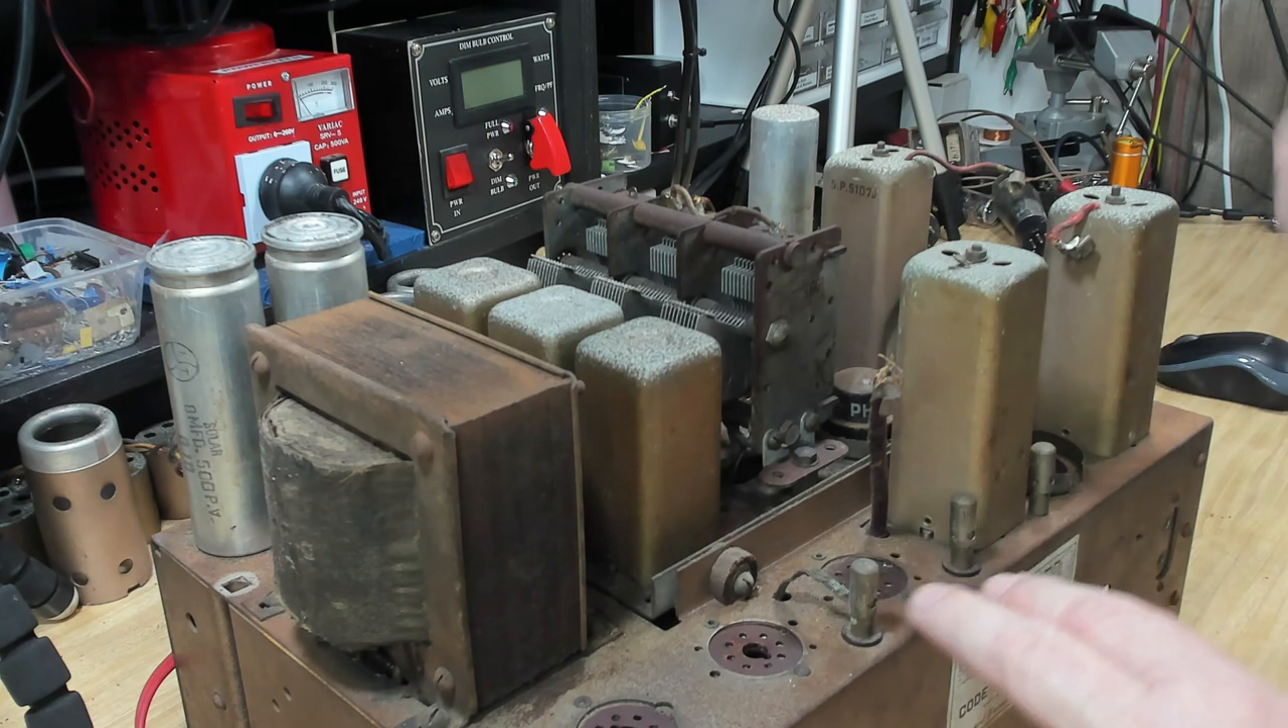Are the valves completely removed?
Yes.